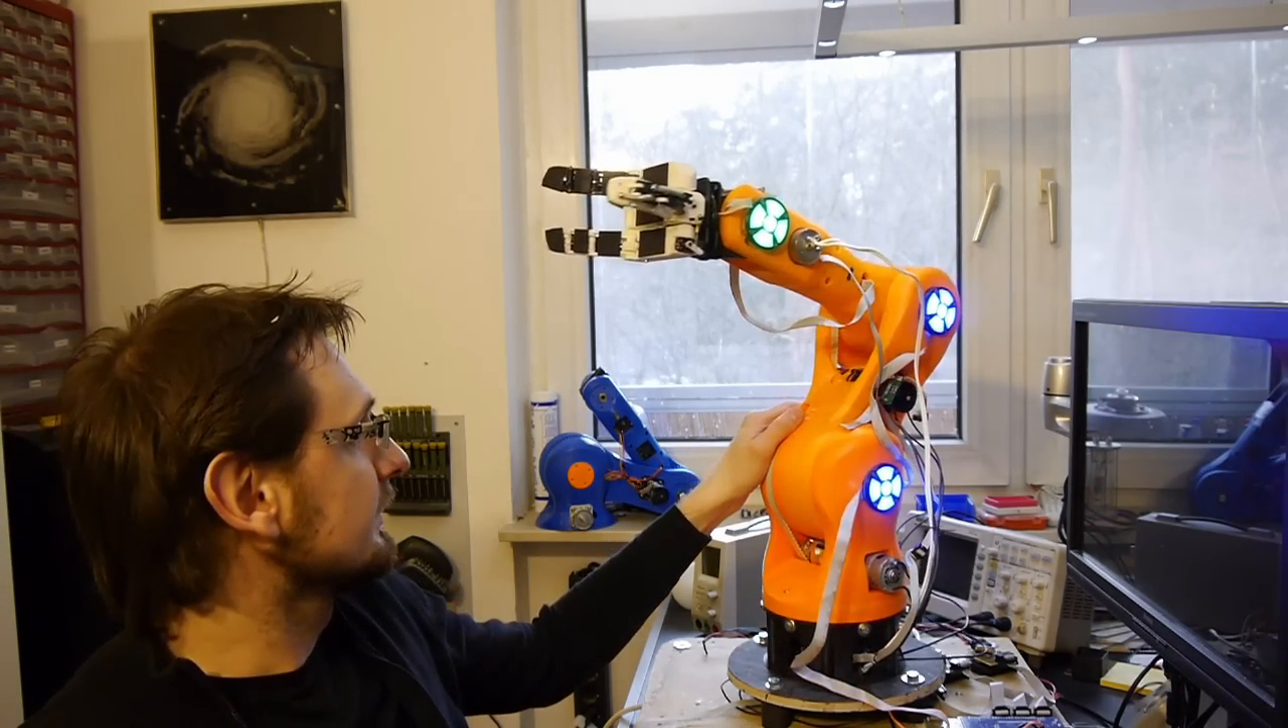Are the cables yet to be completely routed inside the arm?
Yes.